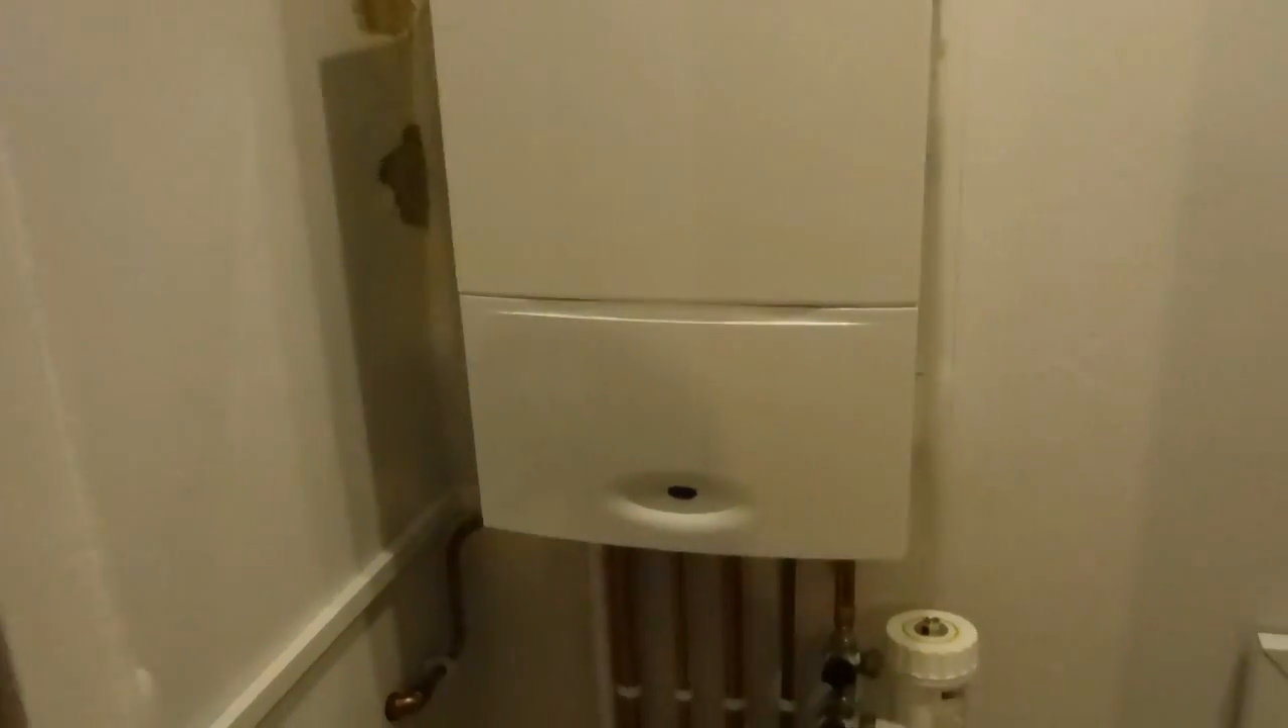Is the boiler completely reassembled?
Yes.